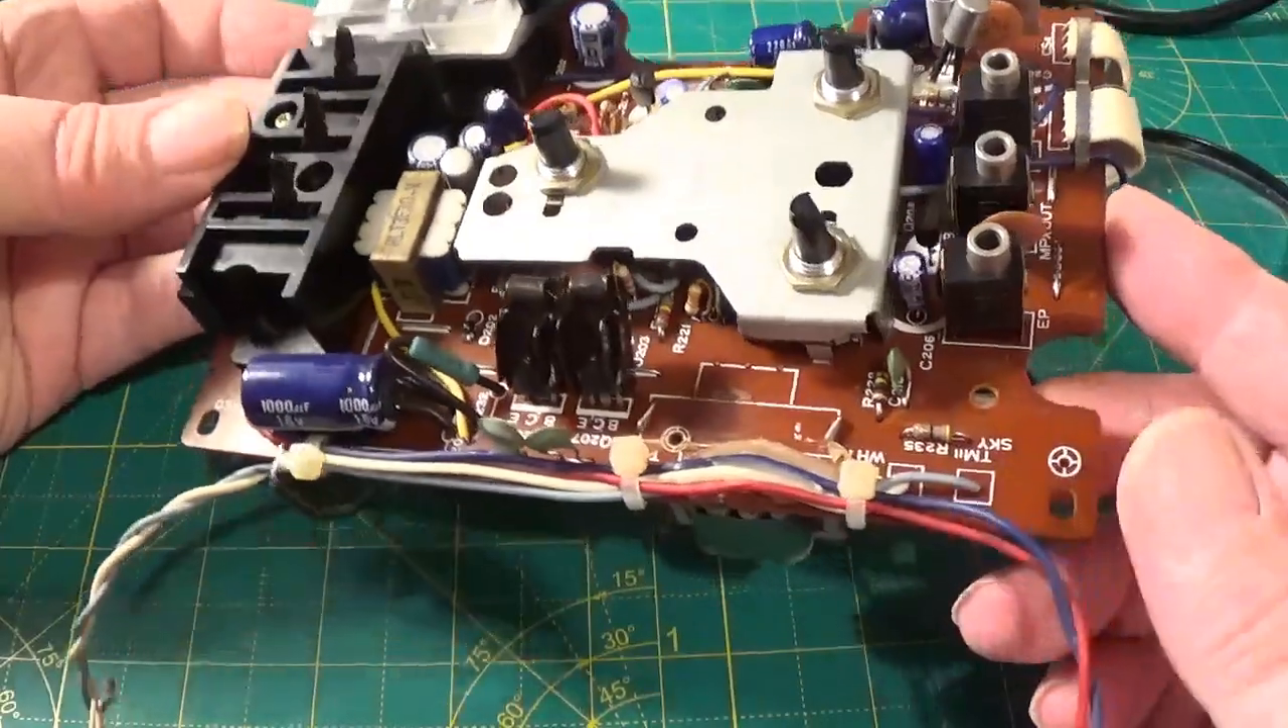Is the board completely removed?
Yes.